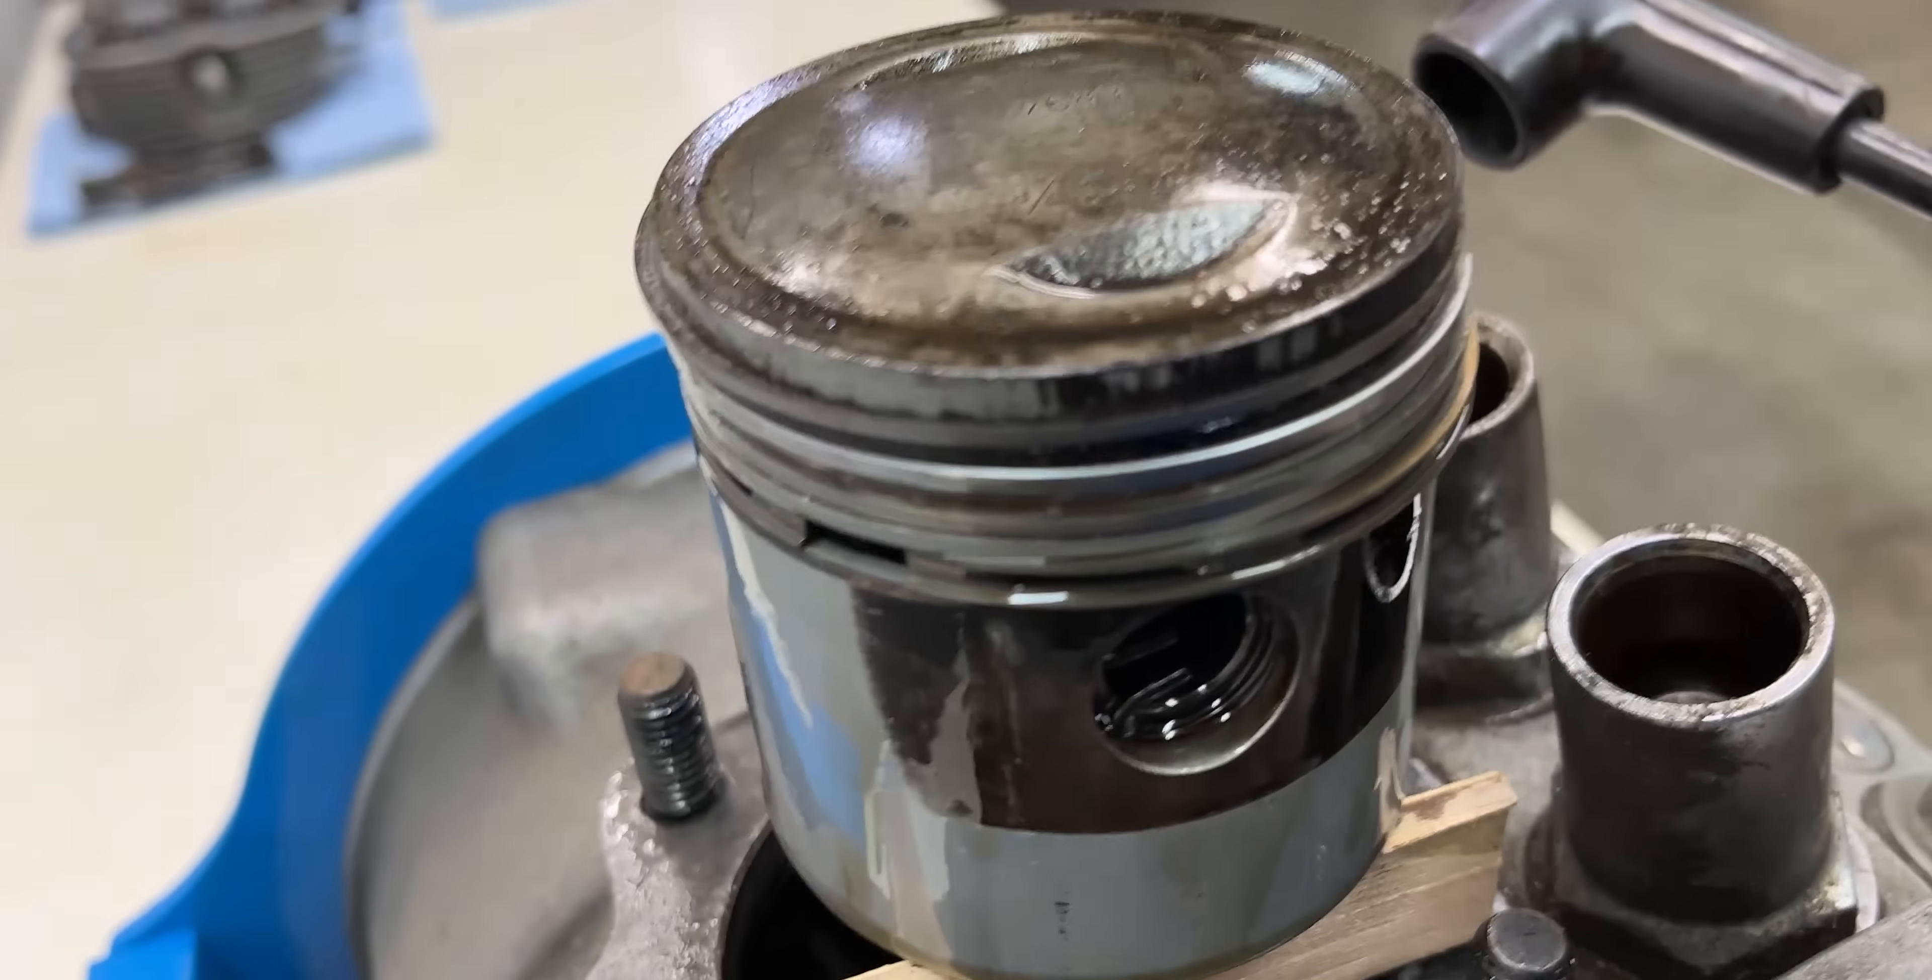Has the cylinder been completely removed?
Yes.